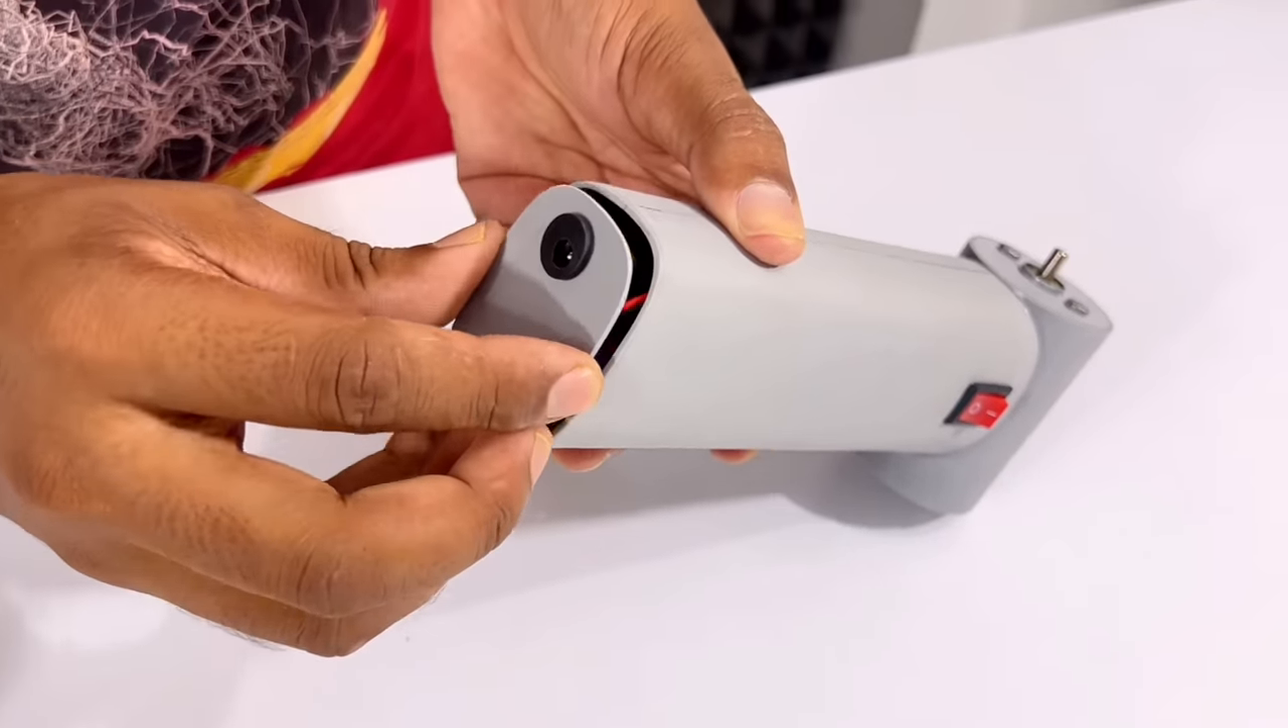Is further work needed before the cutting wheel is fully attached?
Yes.